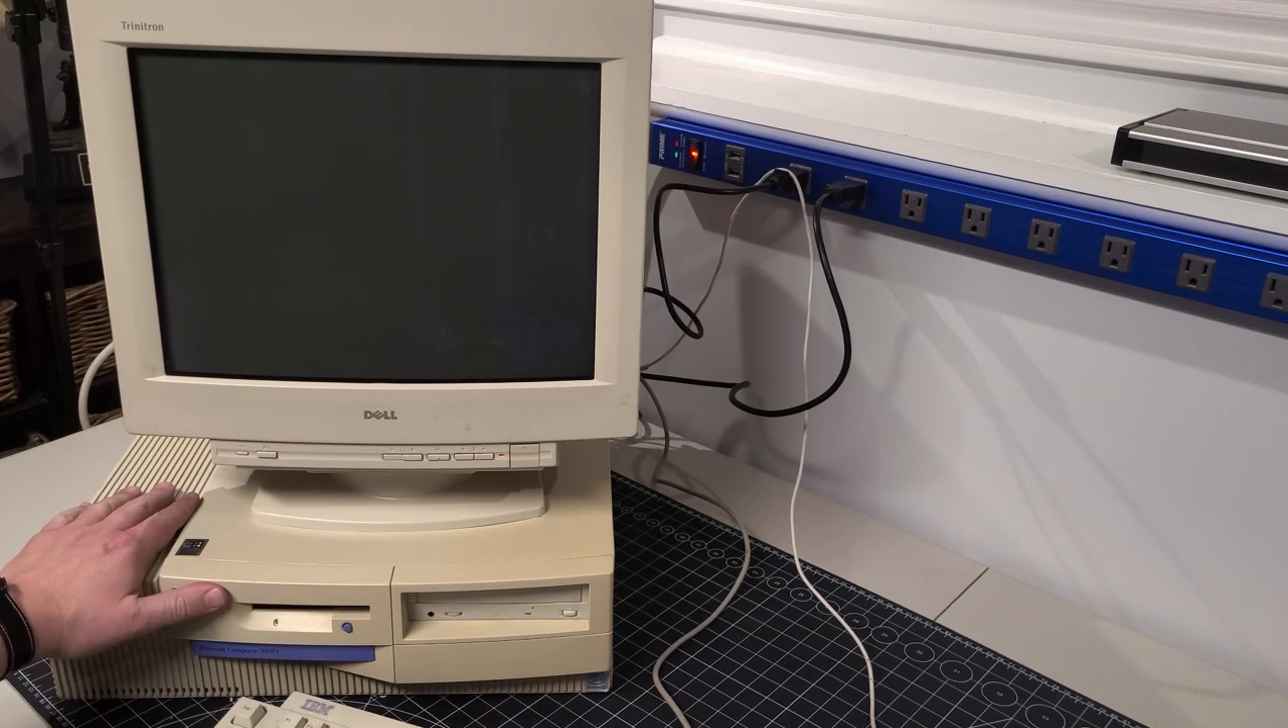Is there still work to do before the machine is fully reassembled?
No.